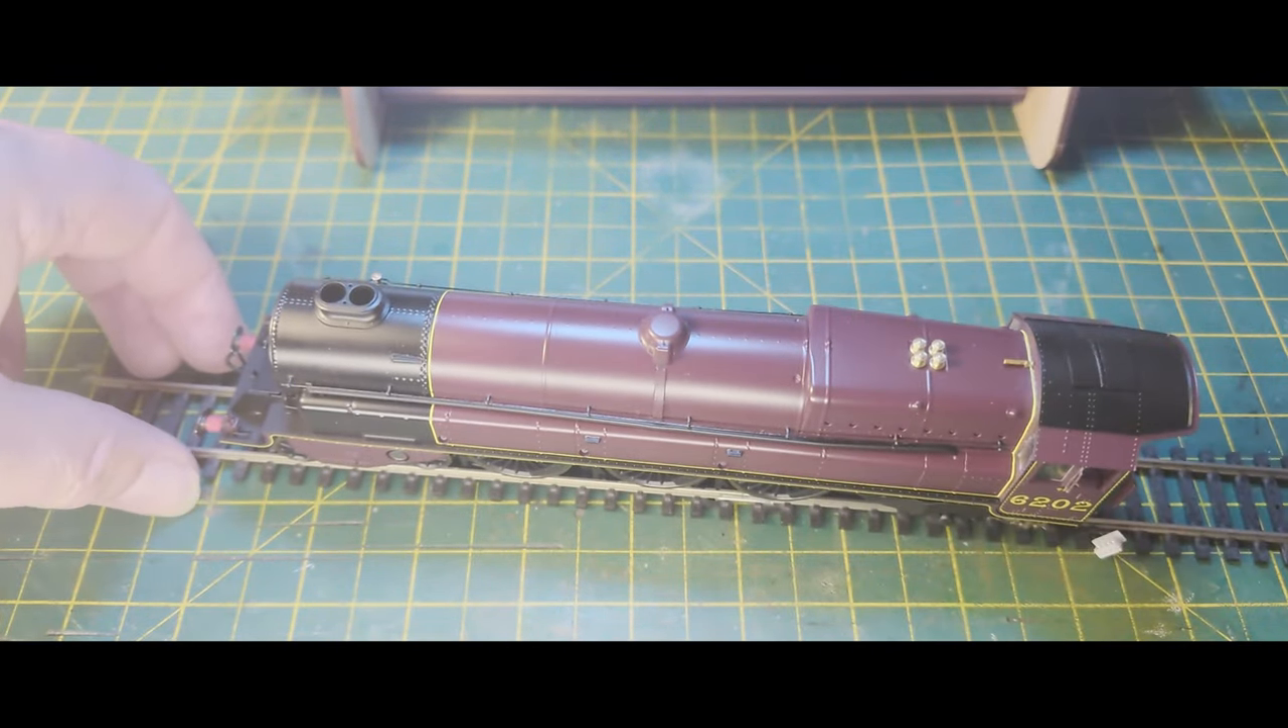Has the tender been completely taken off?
Yes.